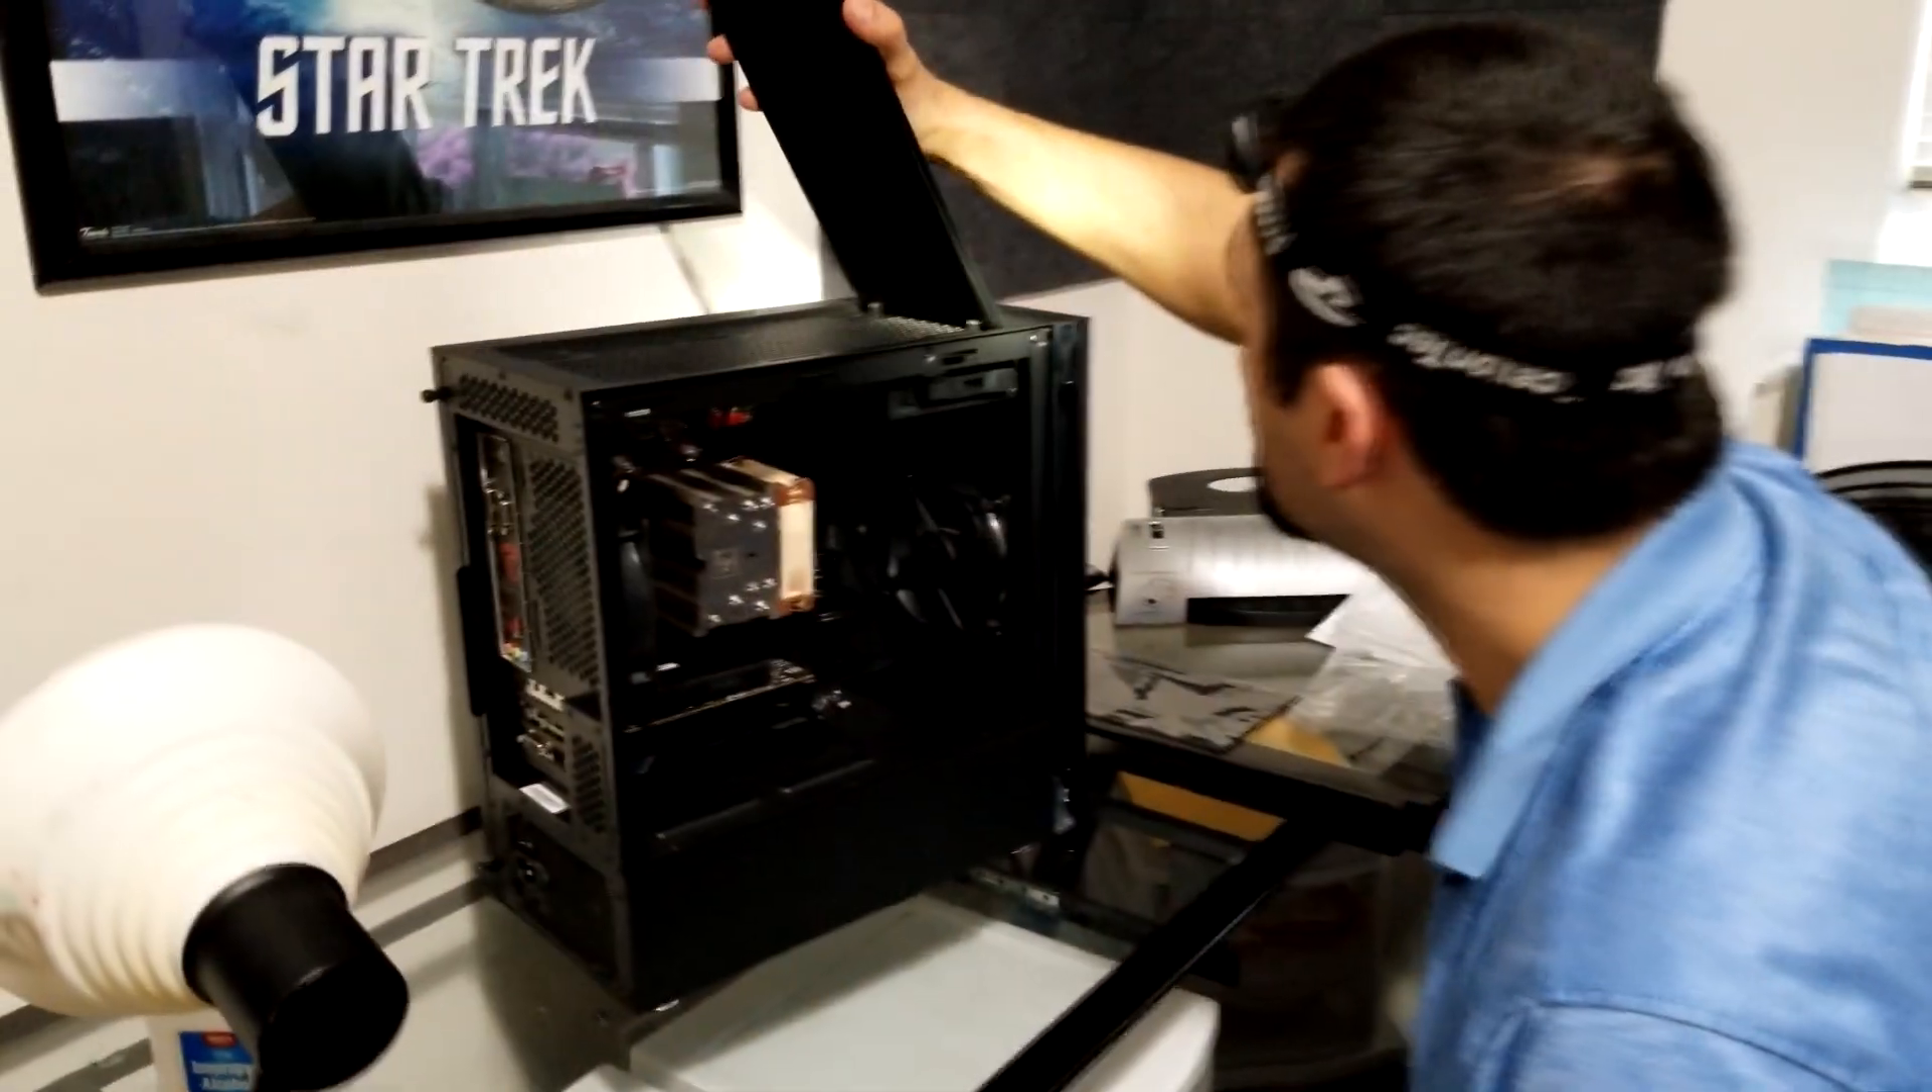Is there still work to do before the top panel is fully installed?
Yes.